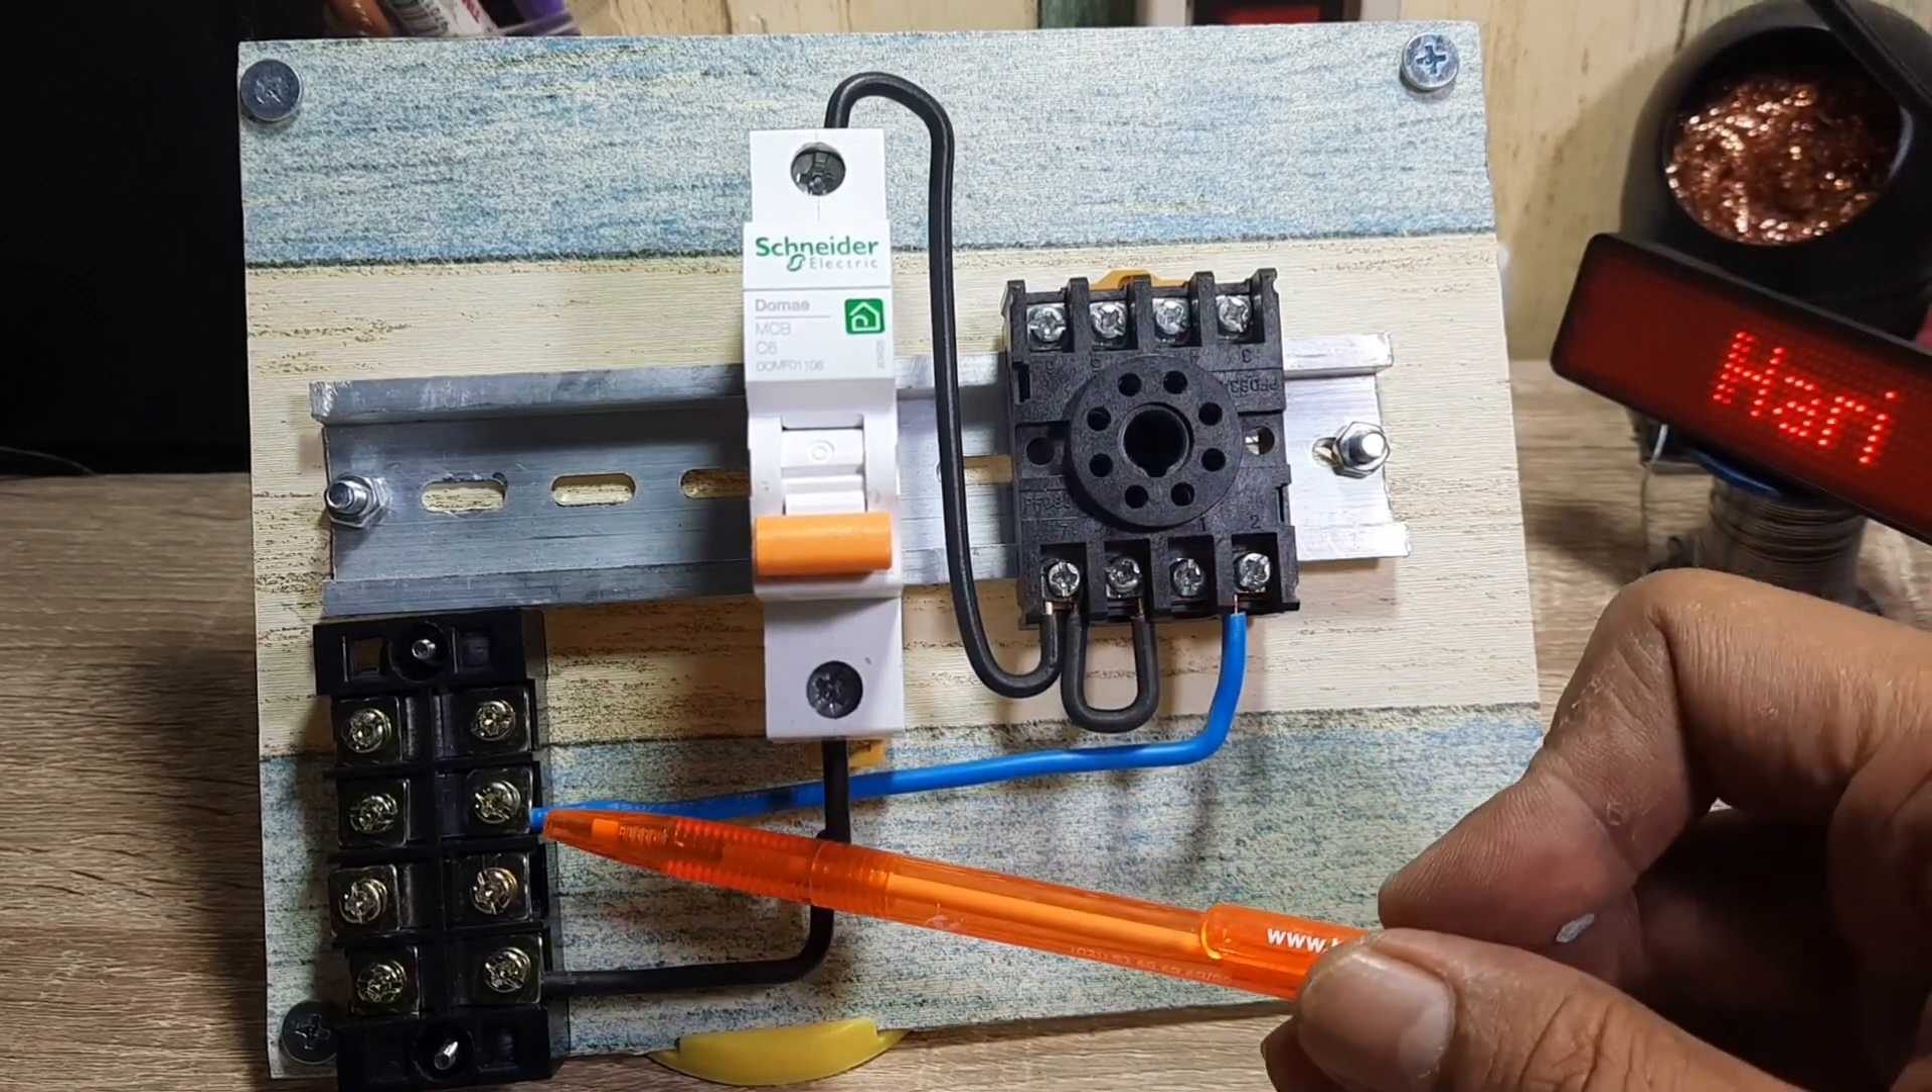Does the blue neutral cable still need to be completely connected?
No.